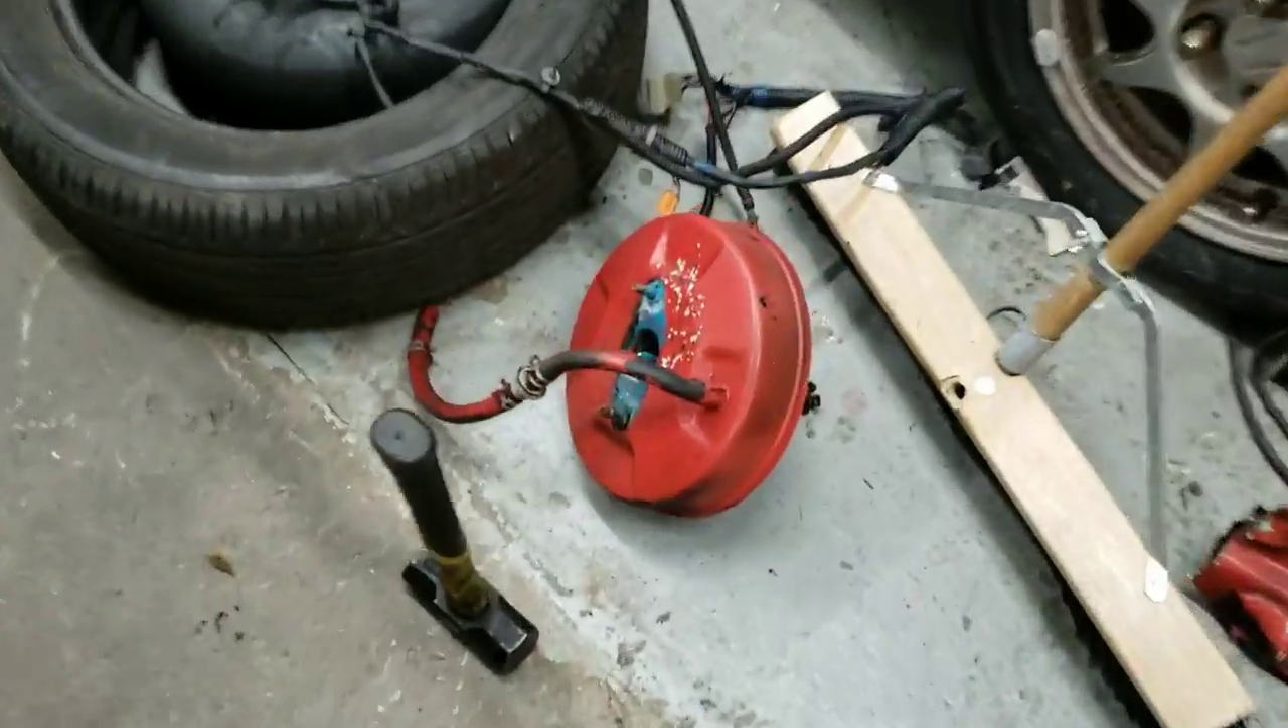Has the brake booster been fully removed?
Yes.